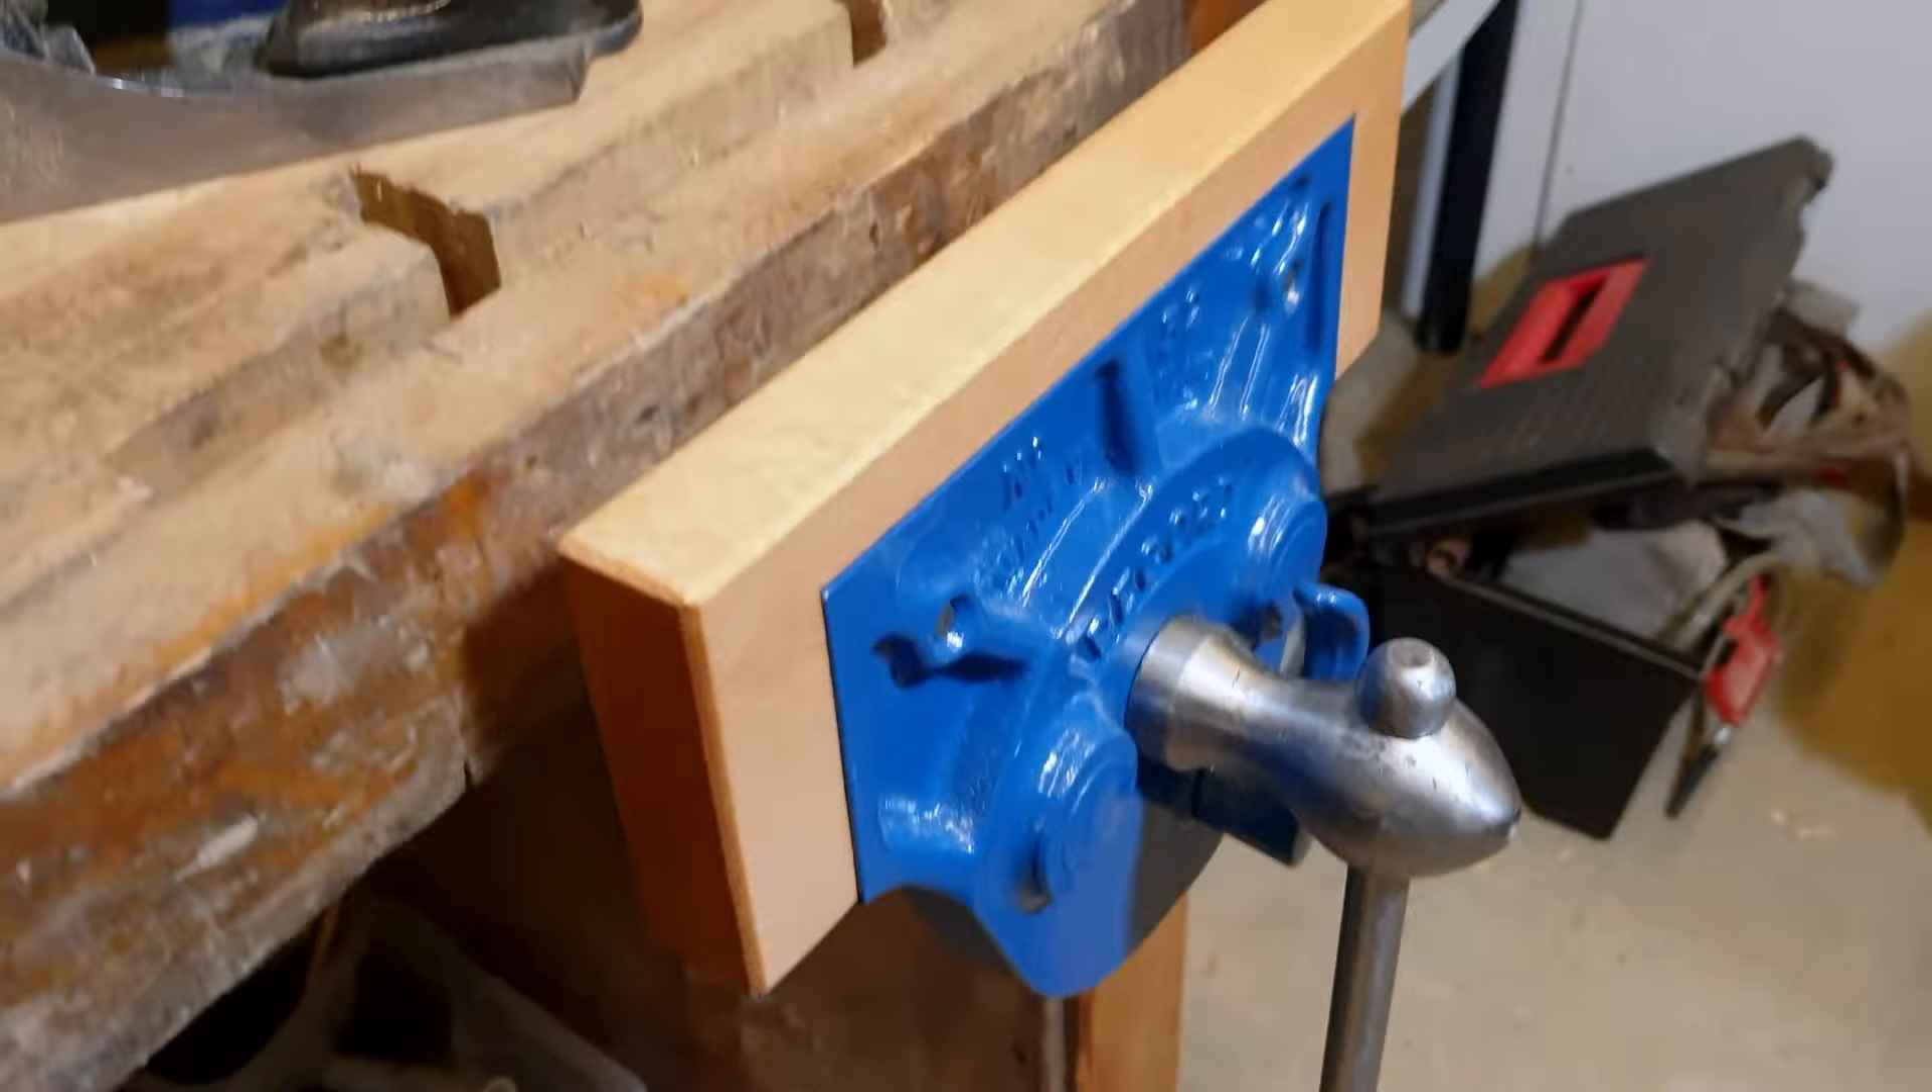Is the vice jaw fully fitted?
Yes.